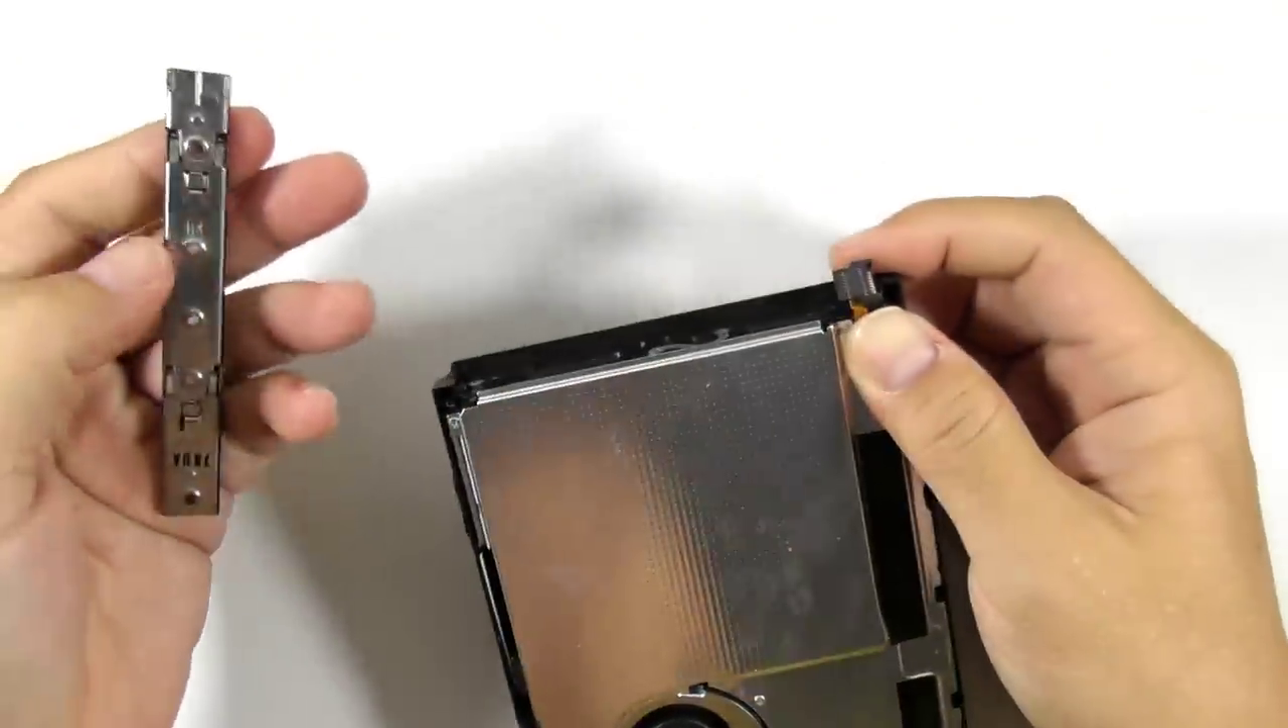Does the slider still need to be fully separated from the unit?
No.